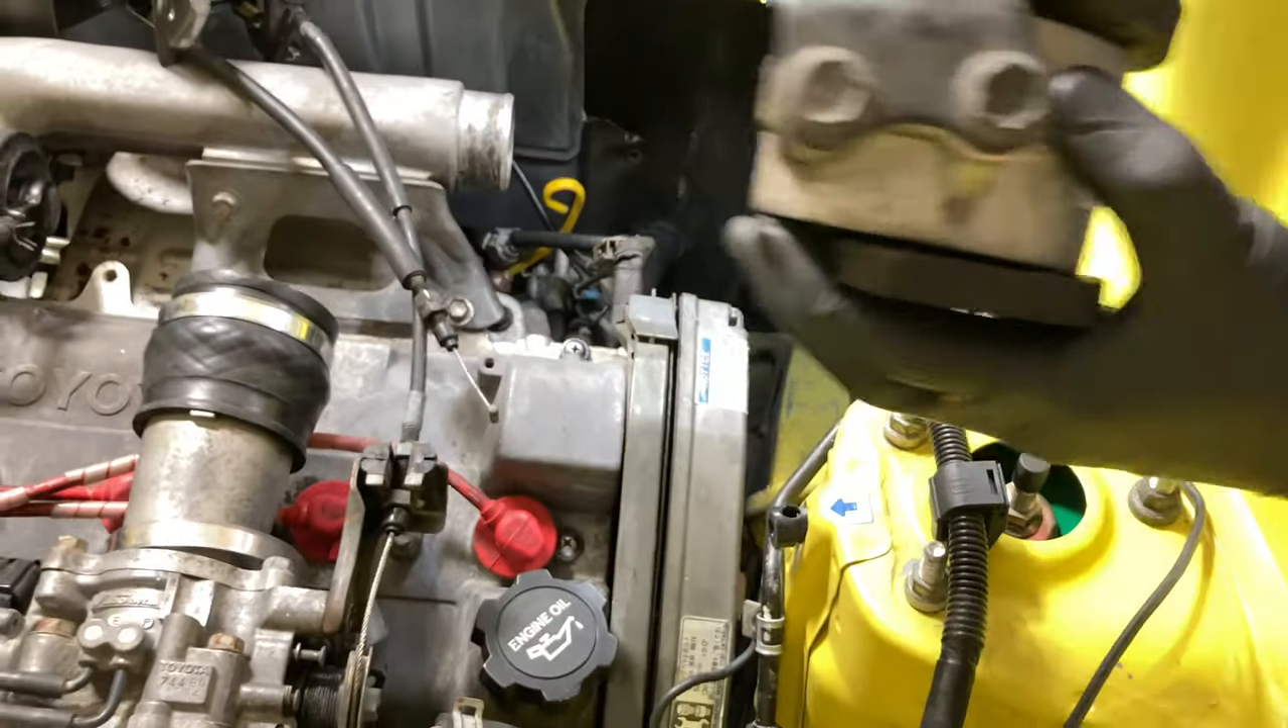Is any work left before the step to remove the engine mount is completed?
No.